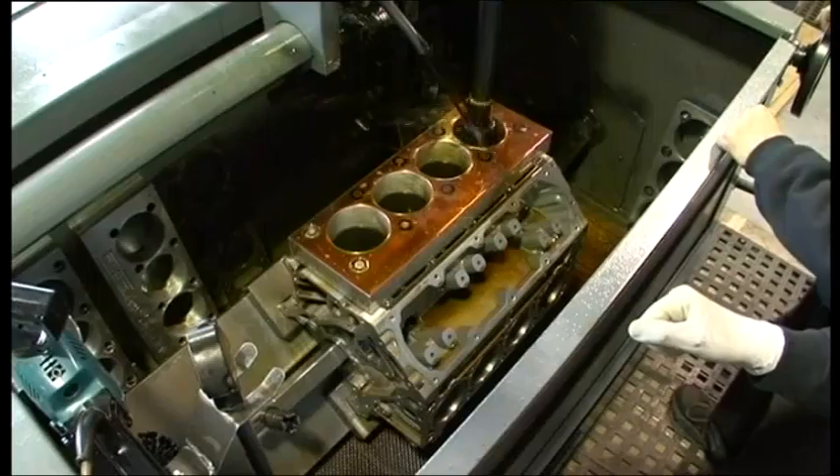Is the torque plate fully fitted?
Yes.